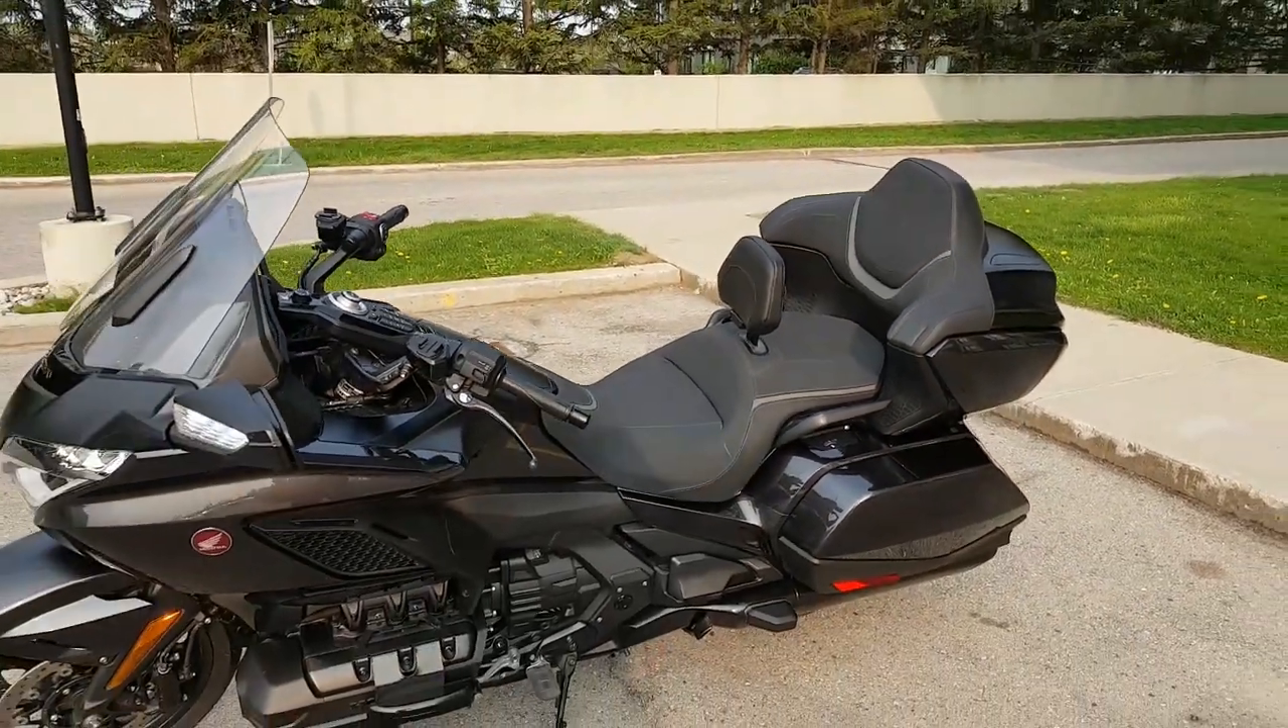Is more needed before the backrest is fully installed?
No.